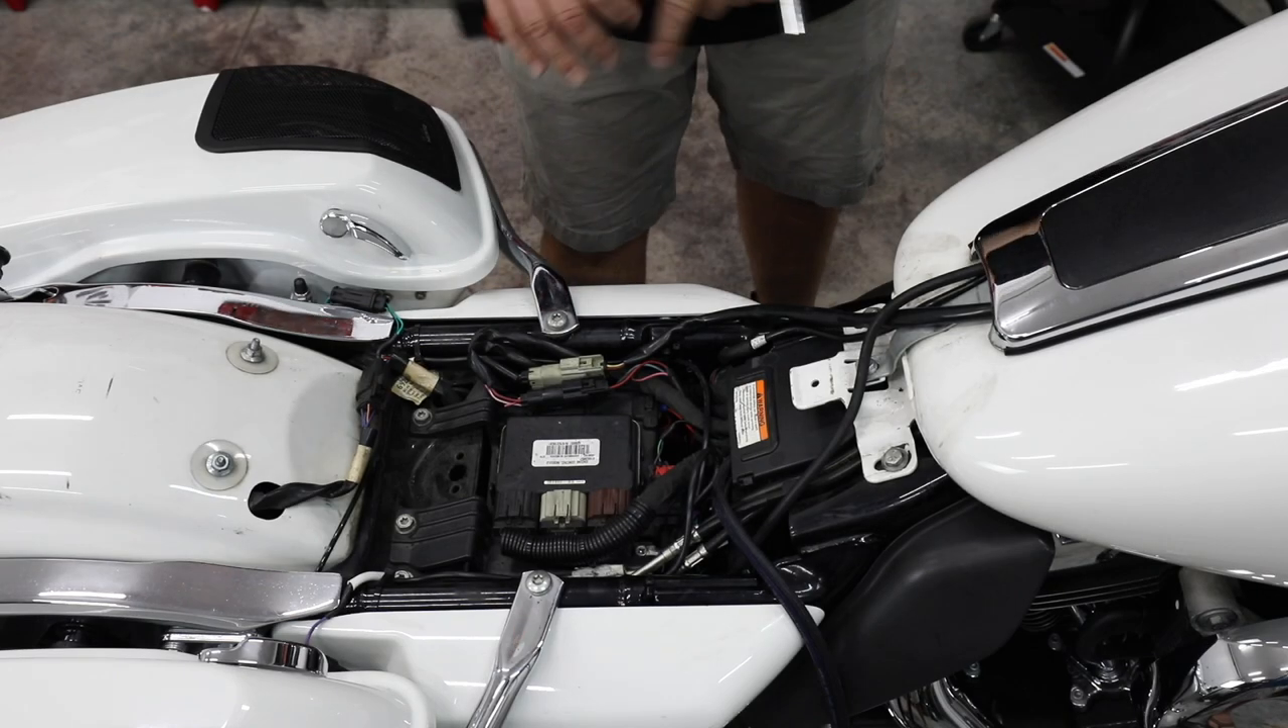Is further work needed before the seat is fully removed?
No.